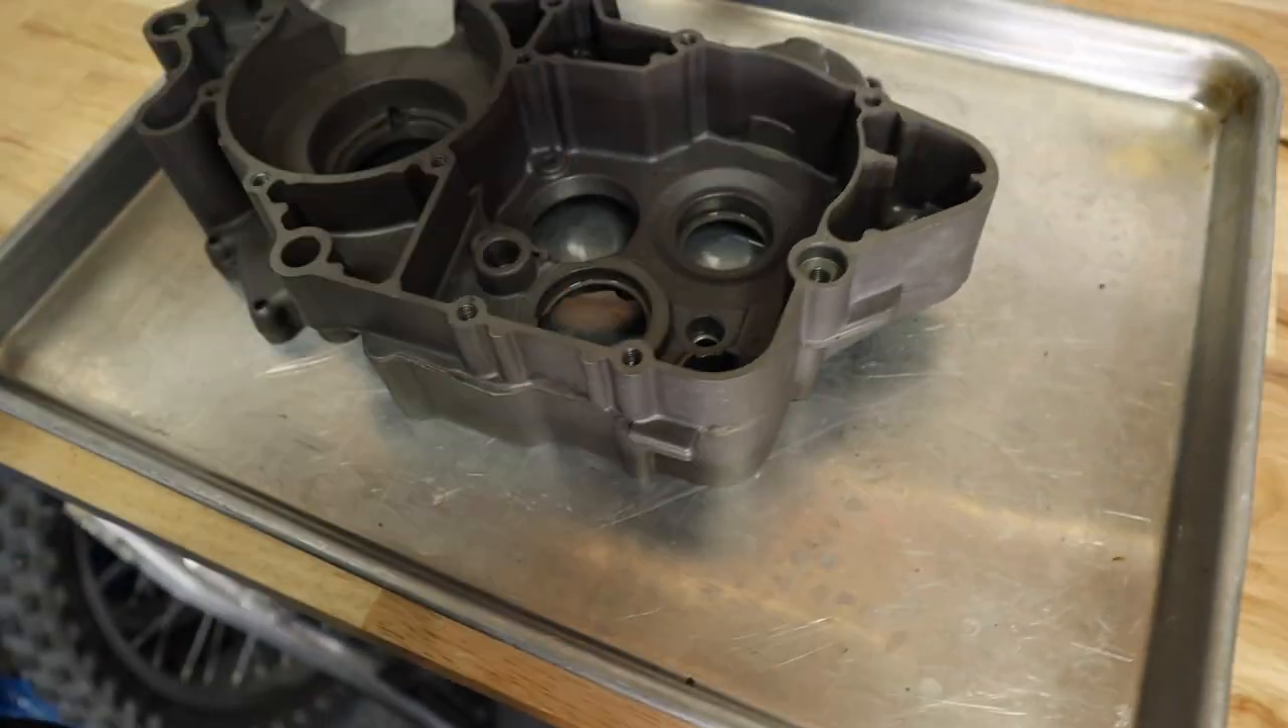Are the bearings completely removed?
Yes.